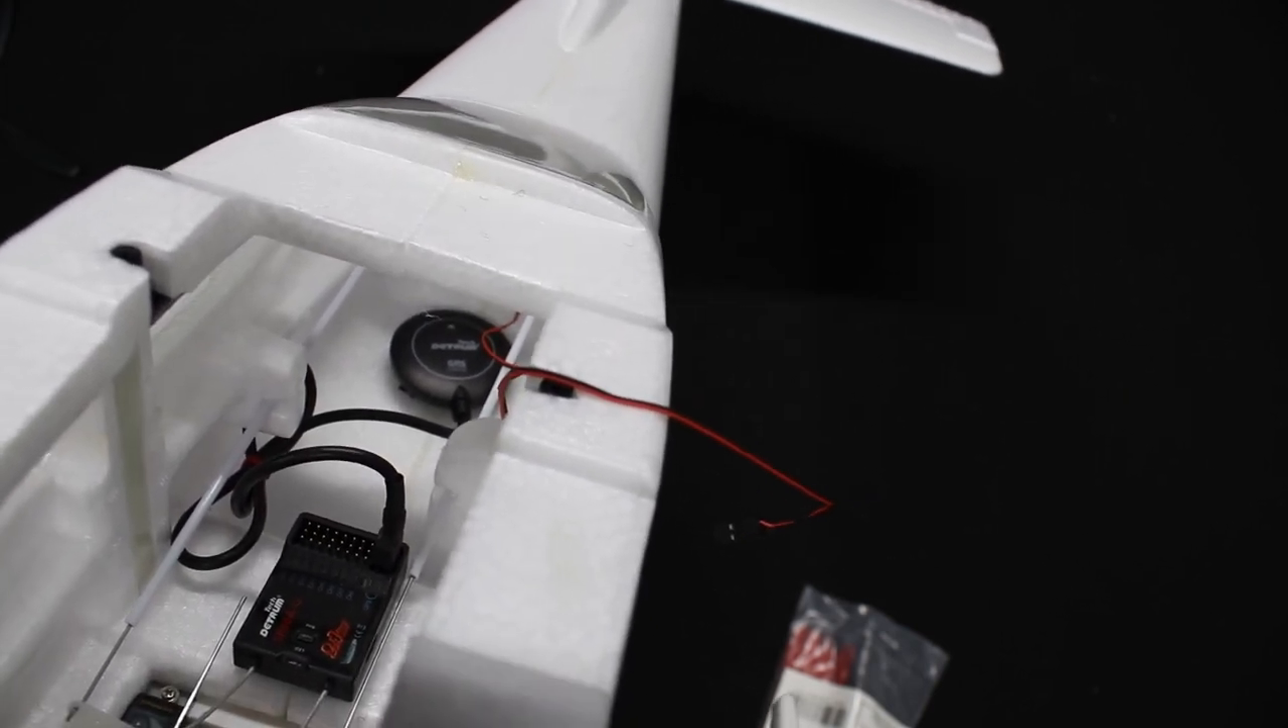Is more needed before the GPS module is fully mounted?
No.